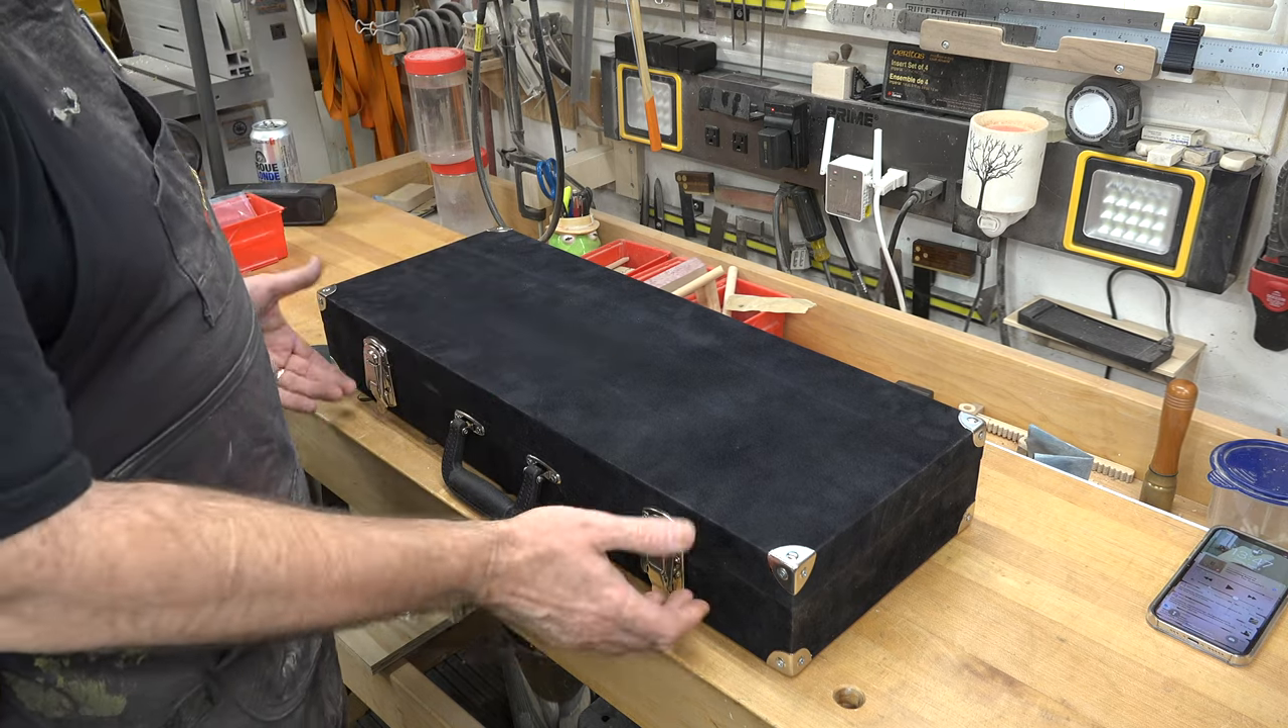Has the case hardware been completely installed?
Yes.